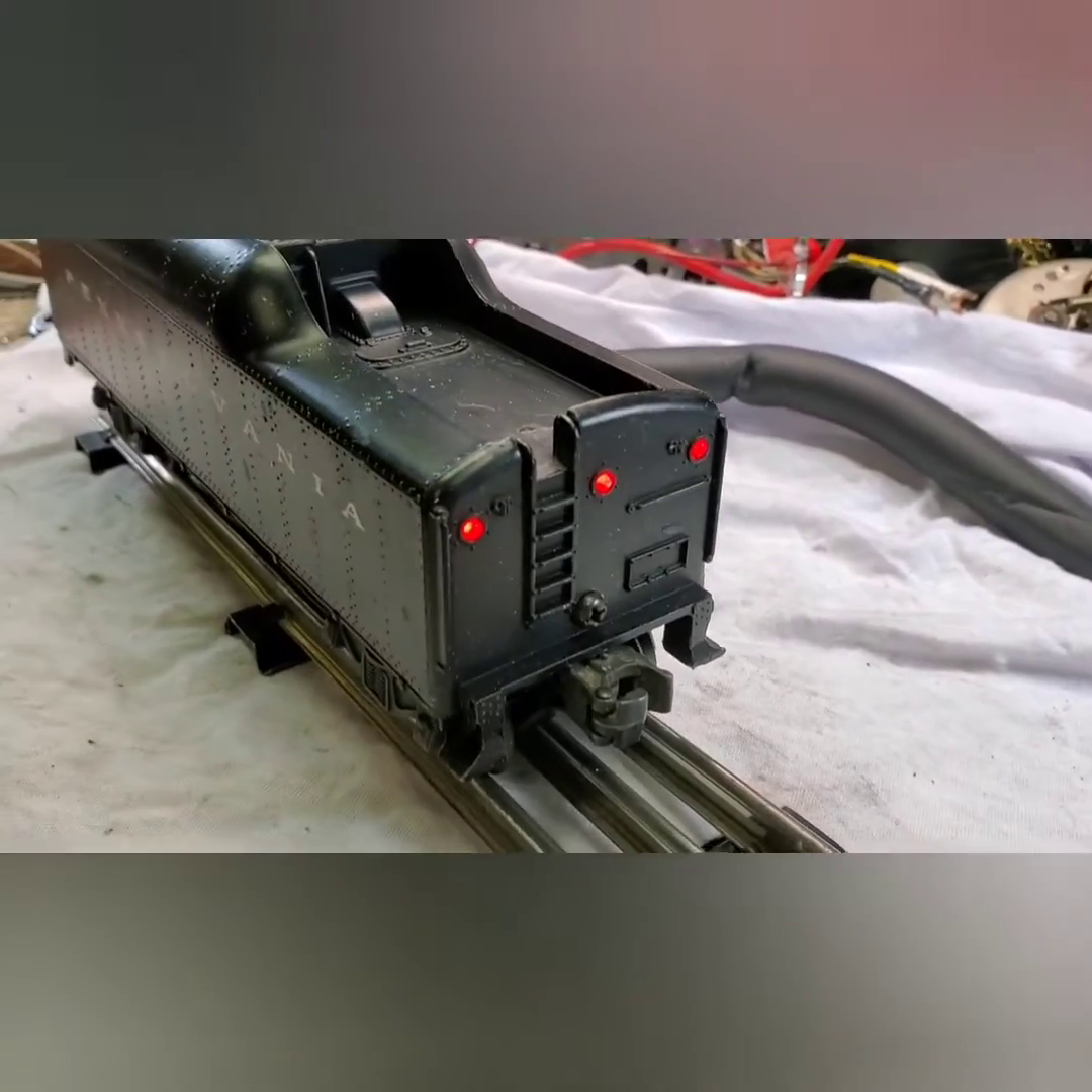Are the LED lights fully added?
Yes.